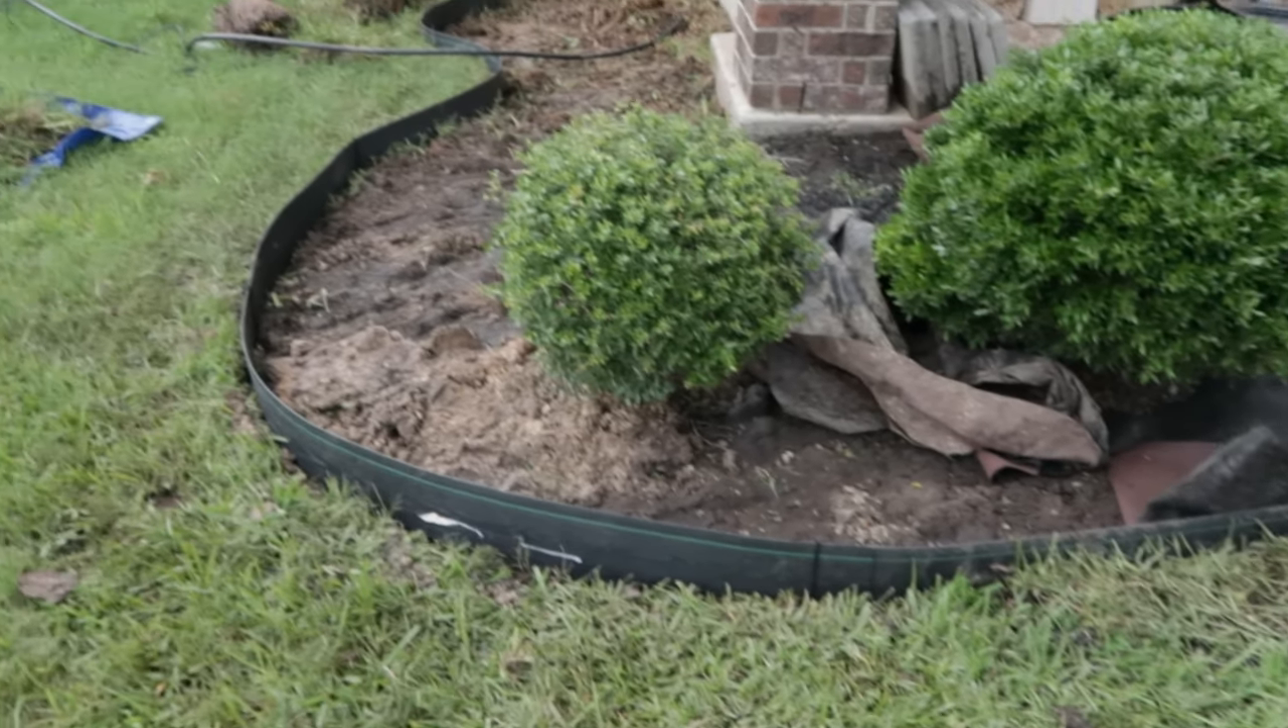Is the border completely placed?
Yes.